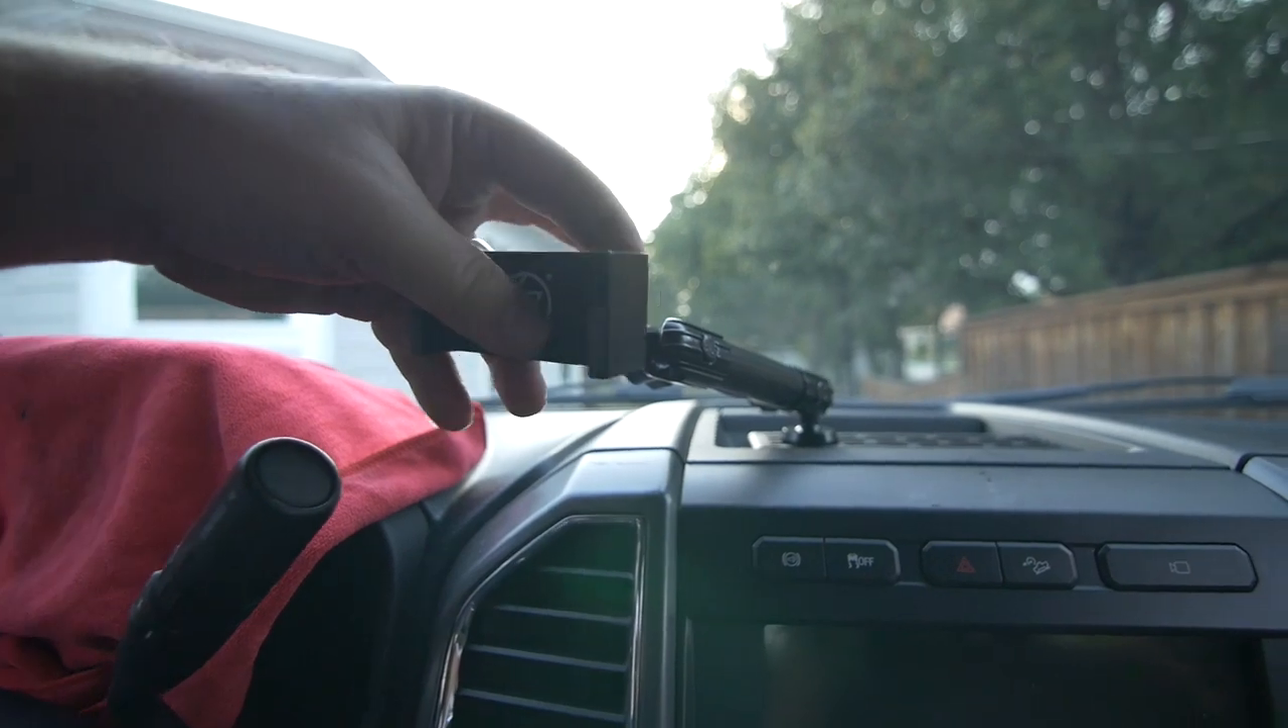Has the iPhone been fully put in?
No.